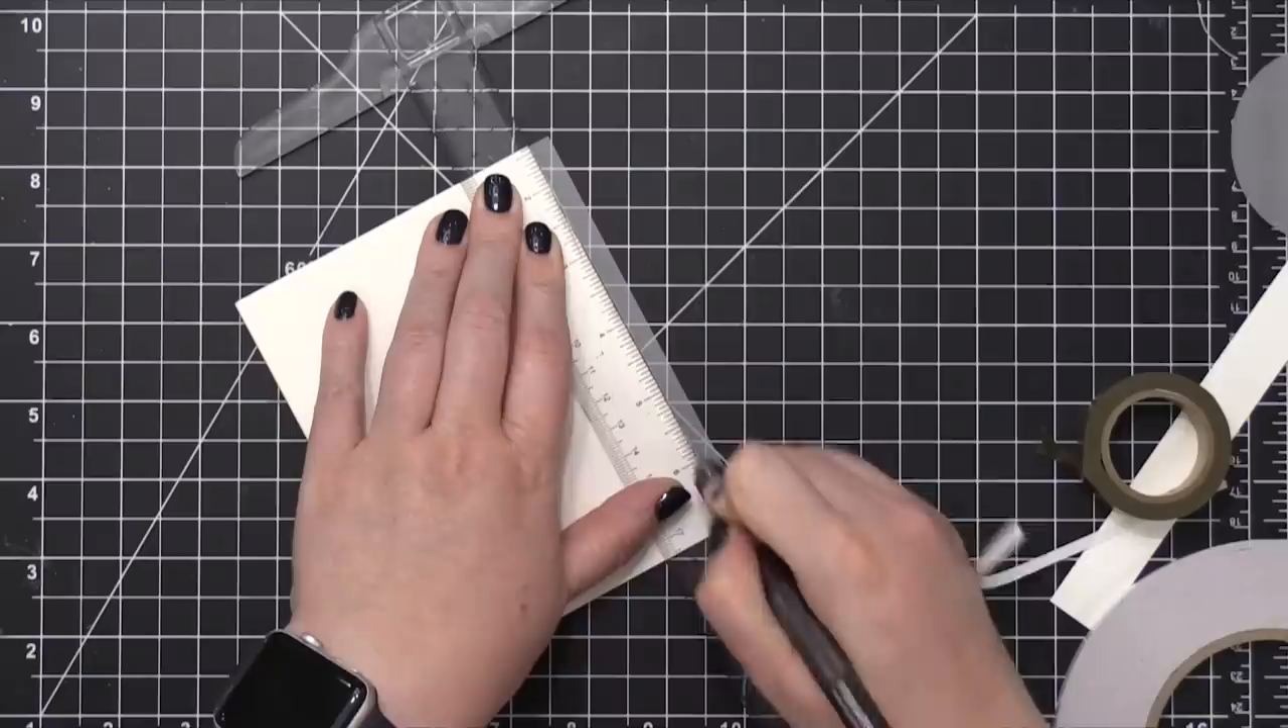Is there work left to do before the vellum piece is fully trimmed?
Yes.